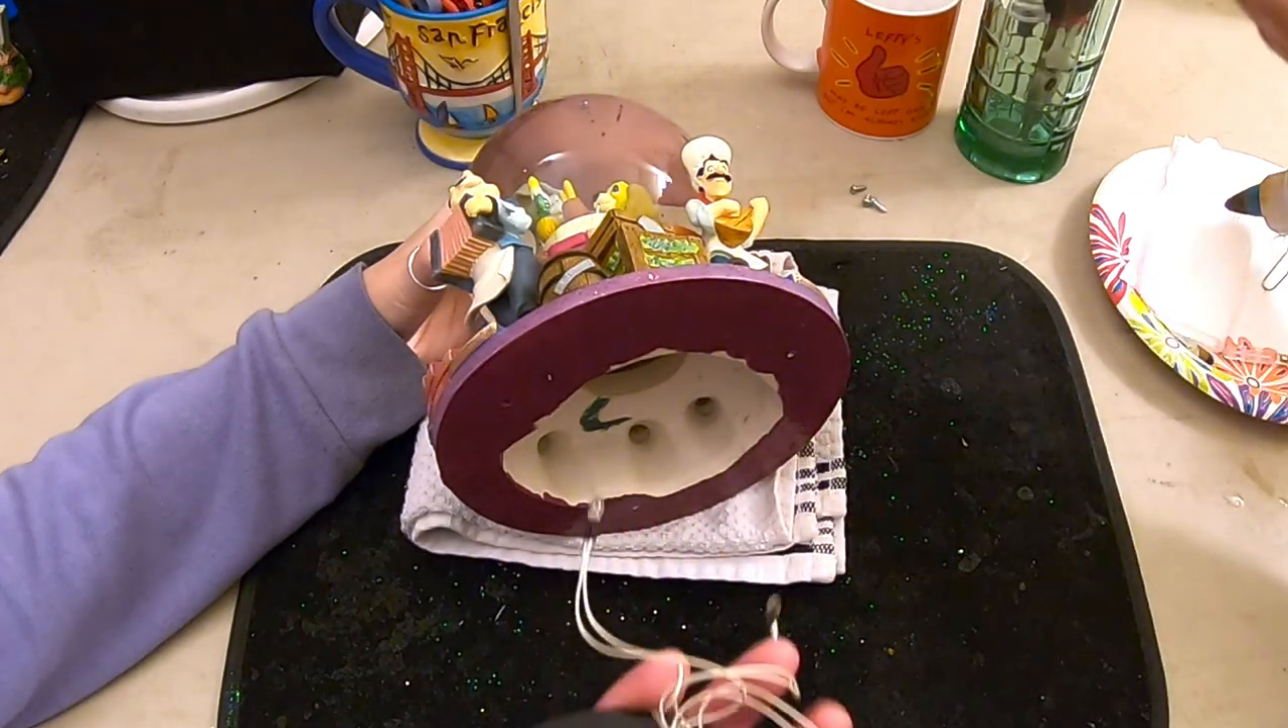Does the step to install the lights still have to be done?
Yes.